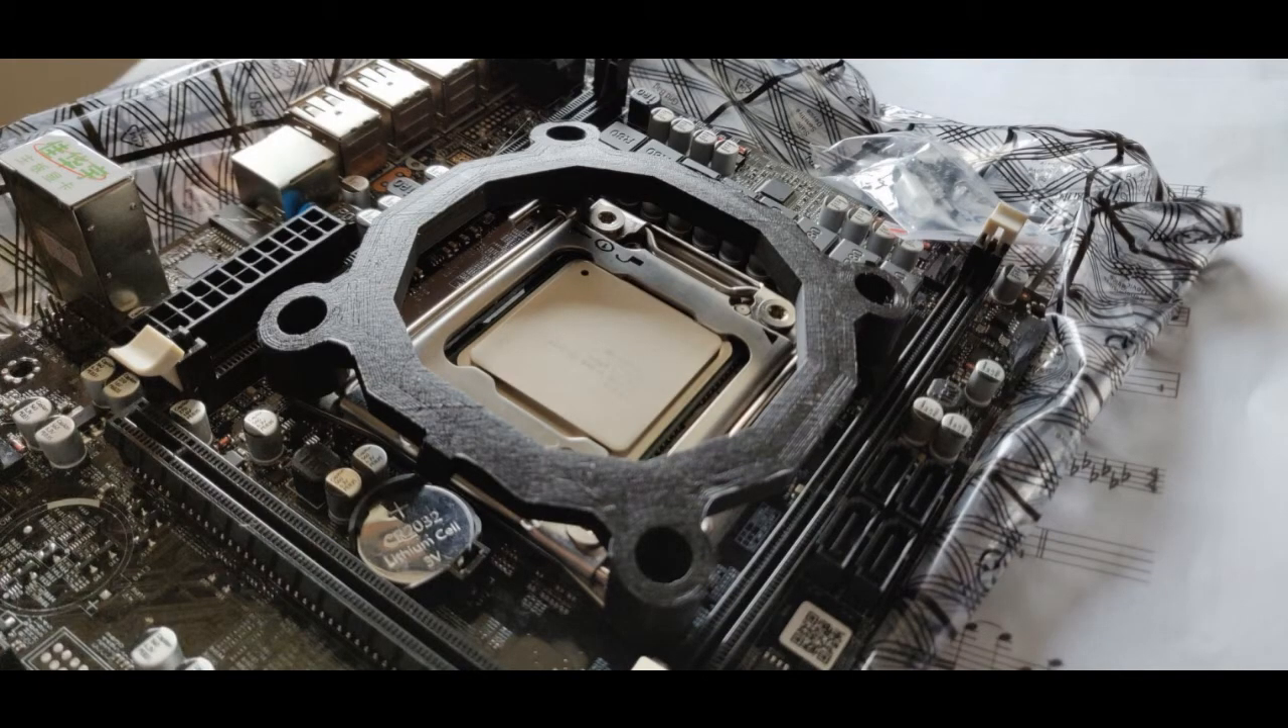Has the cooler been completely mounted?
No.